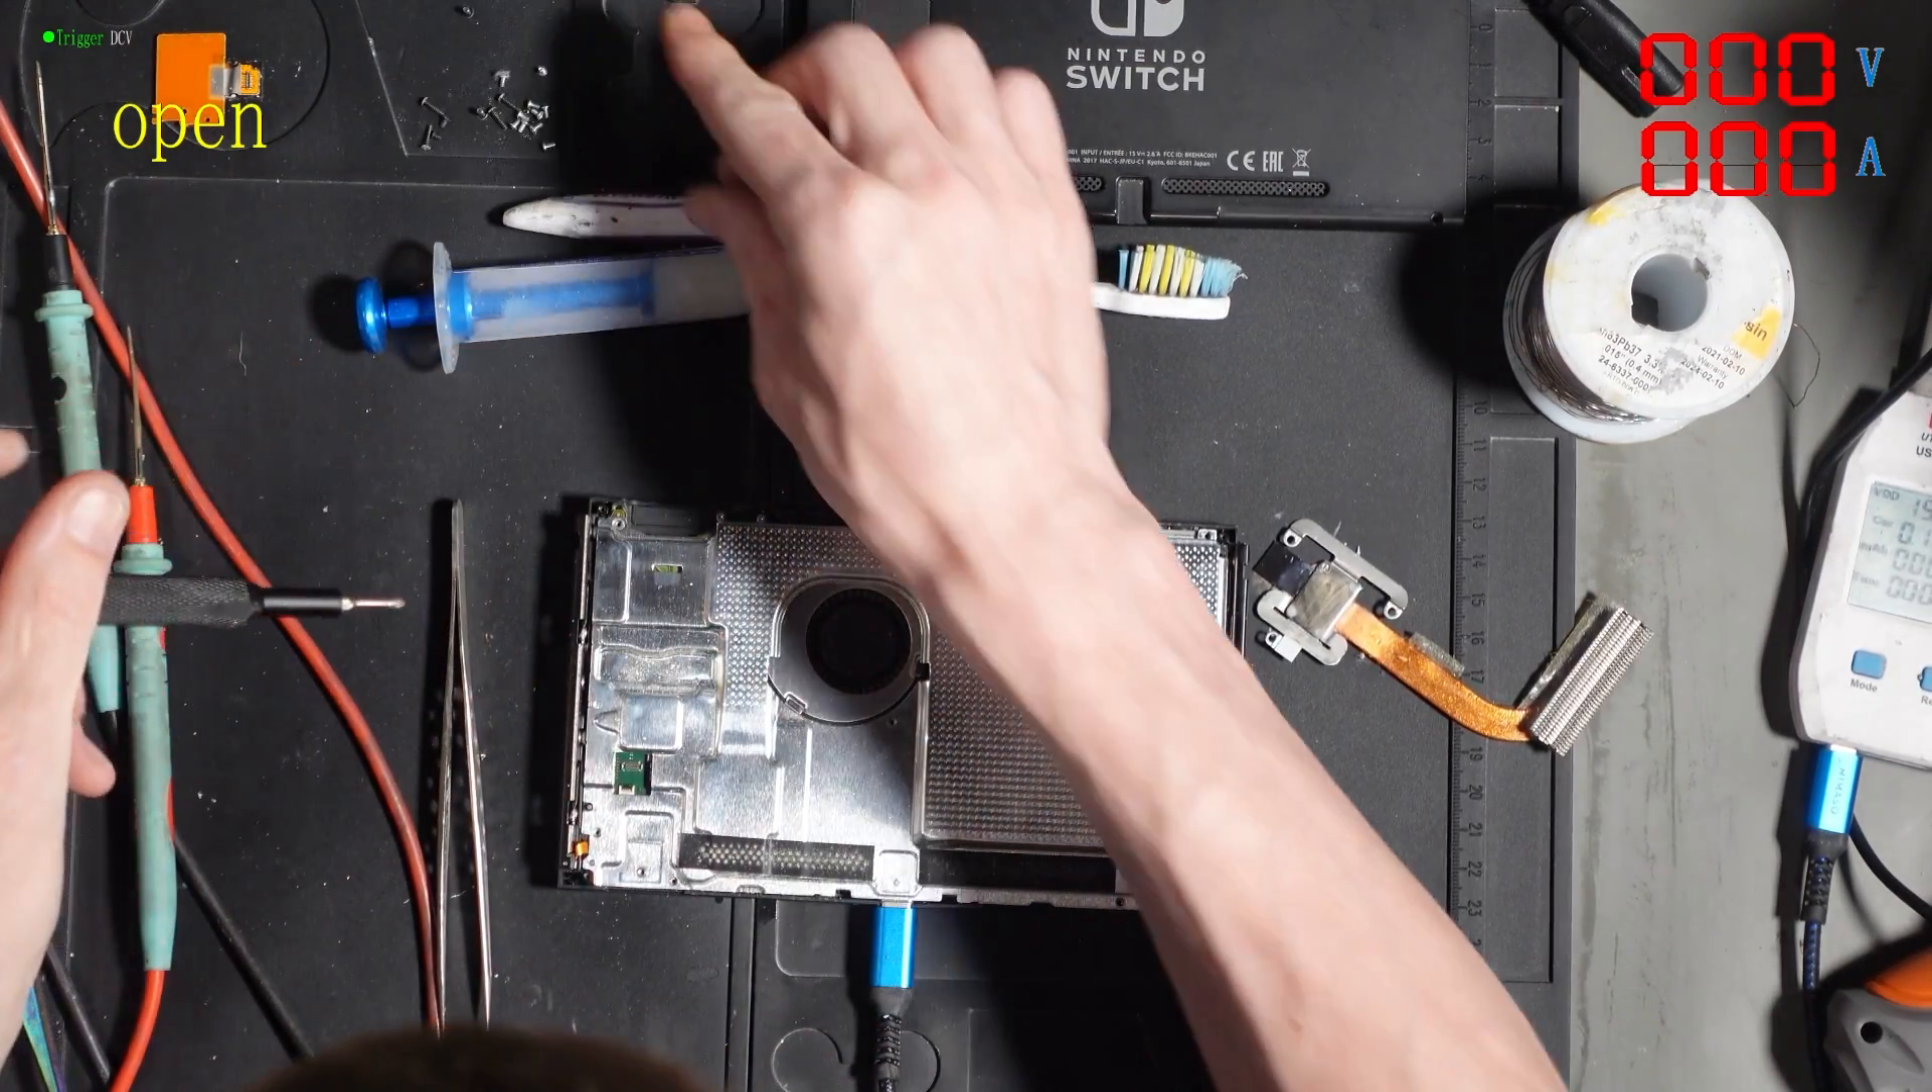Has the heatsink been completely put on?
No.